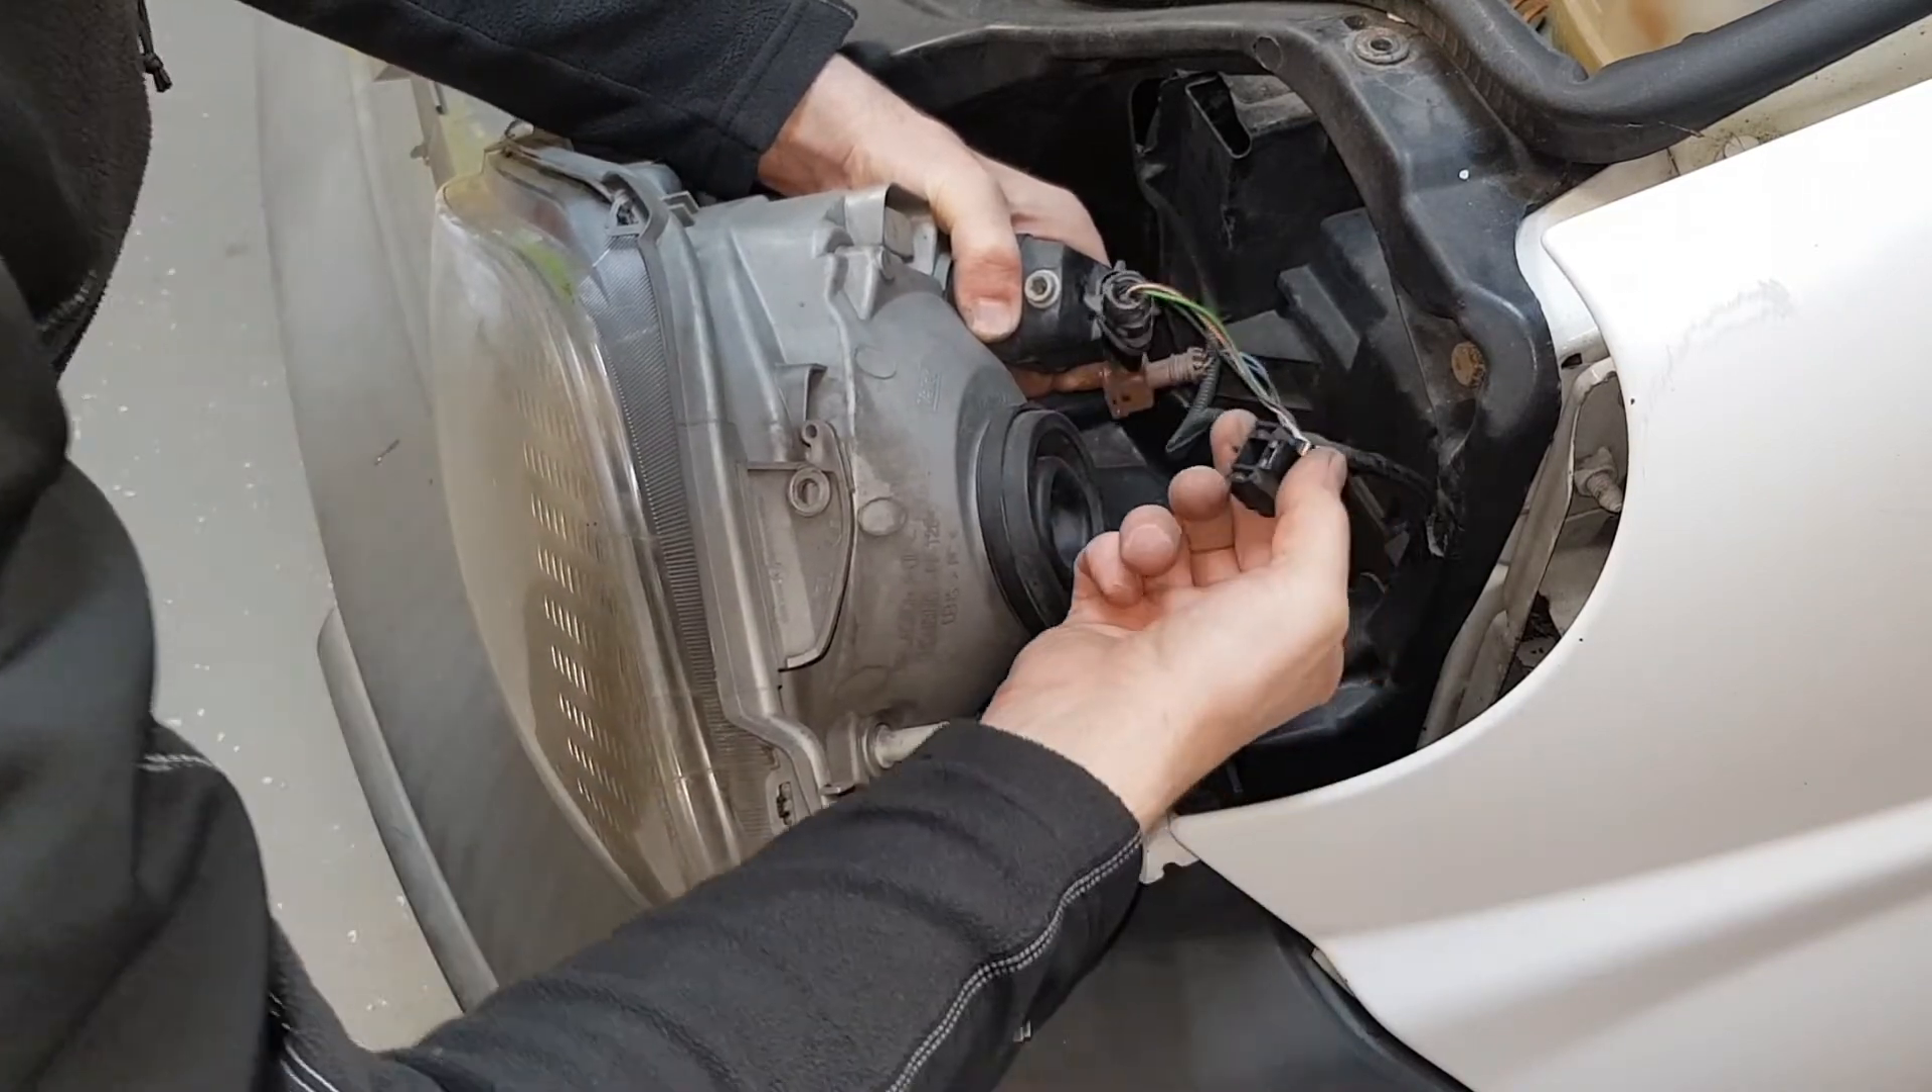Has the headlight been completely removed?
No.